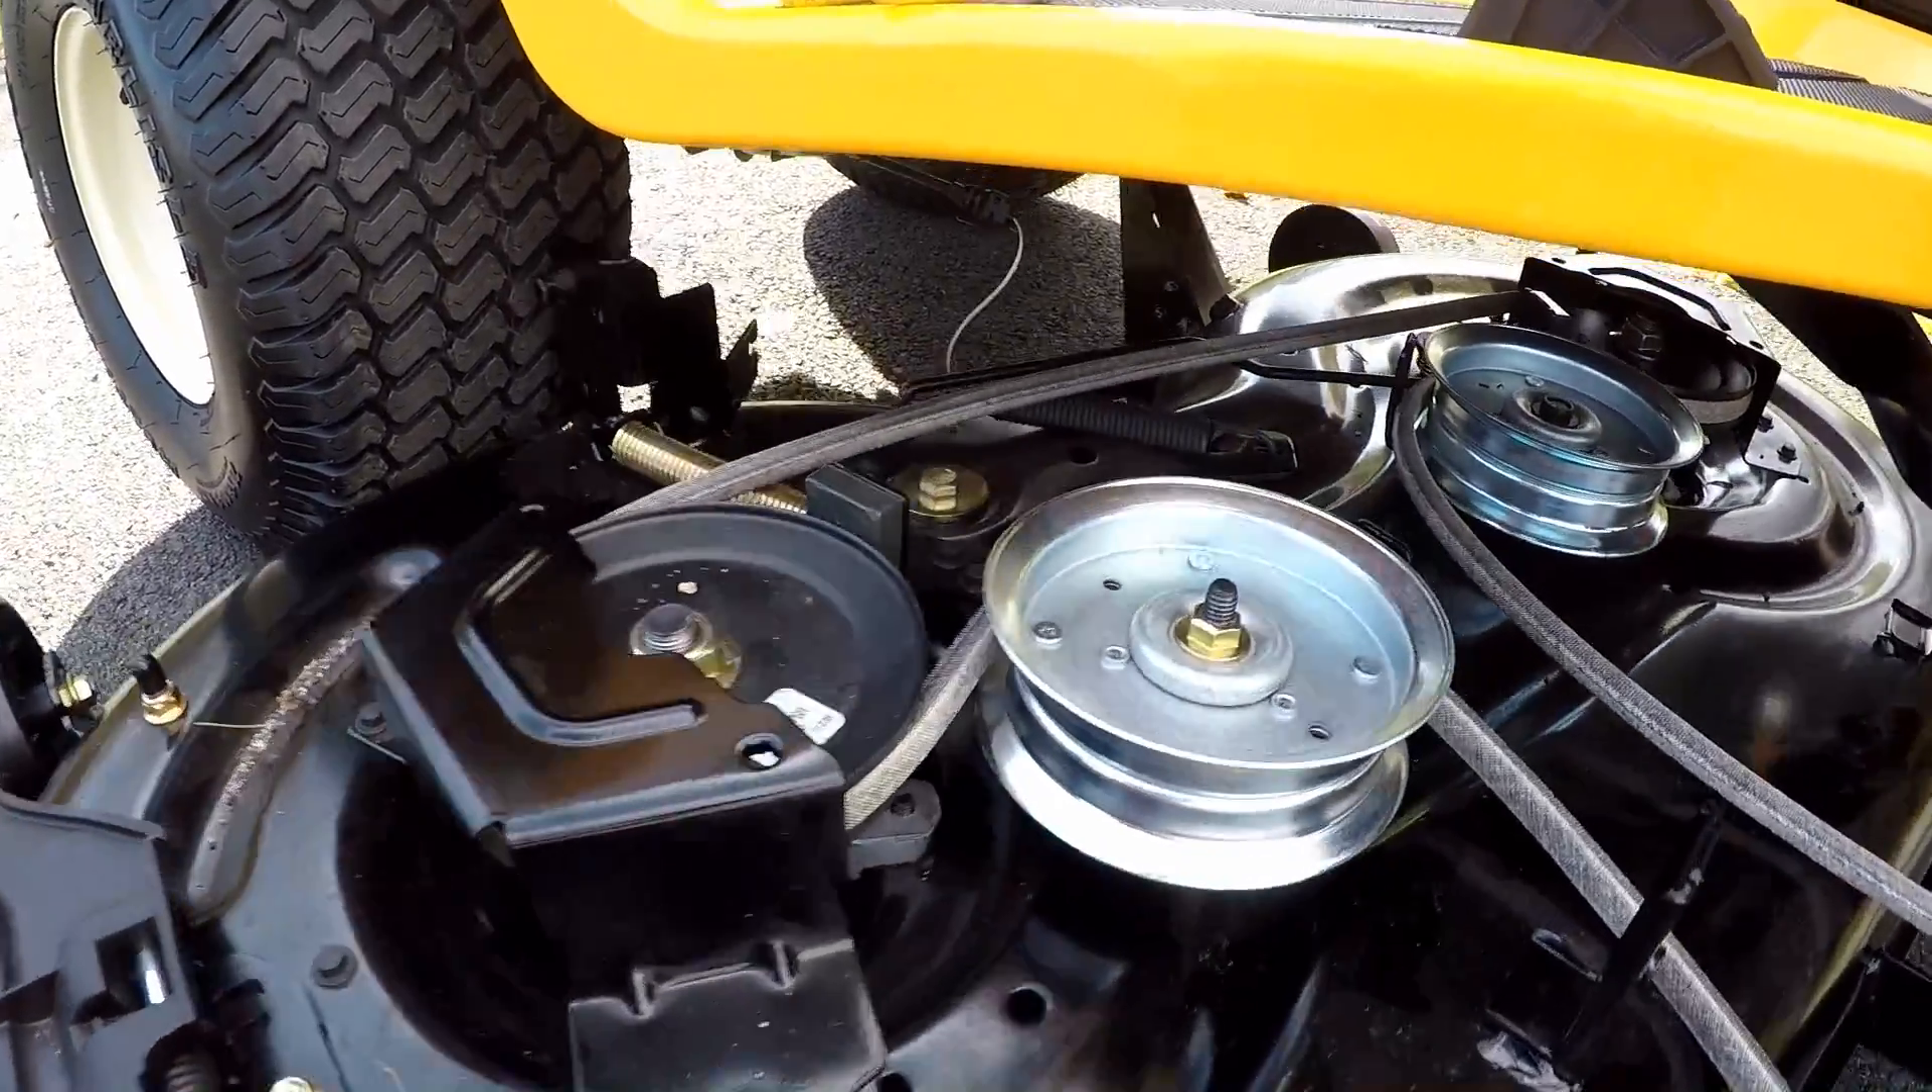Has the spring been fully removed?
No.